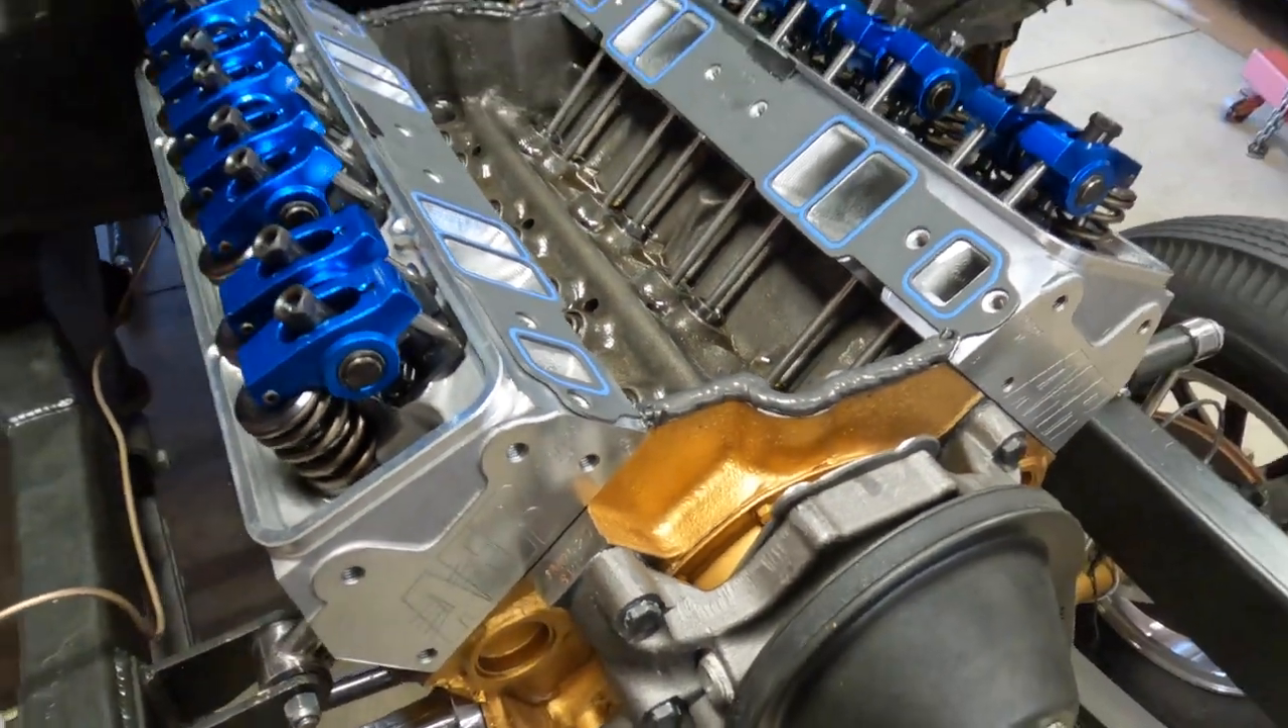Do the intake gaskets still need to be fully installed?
No.